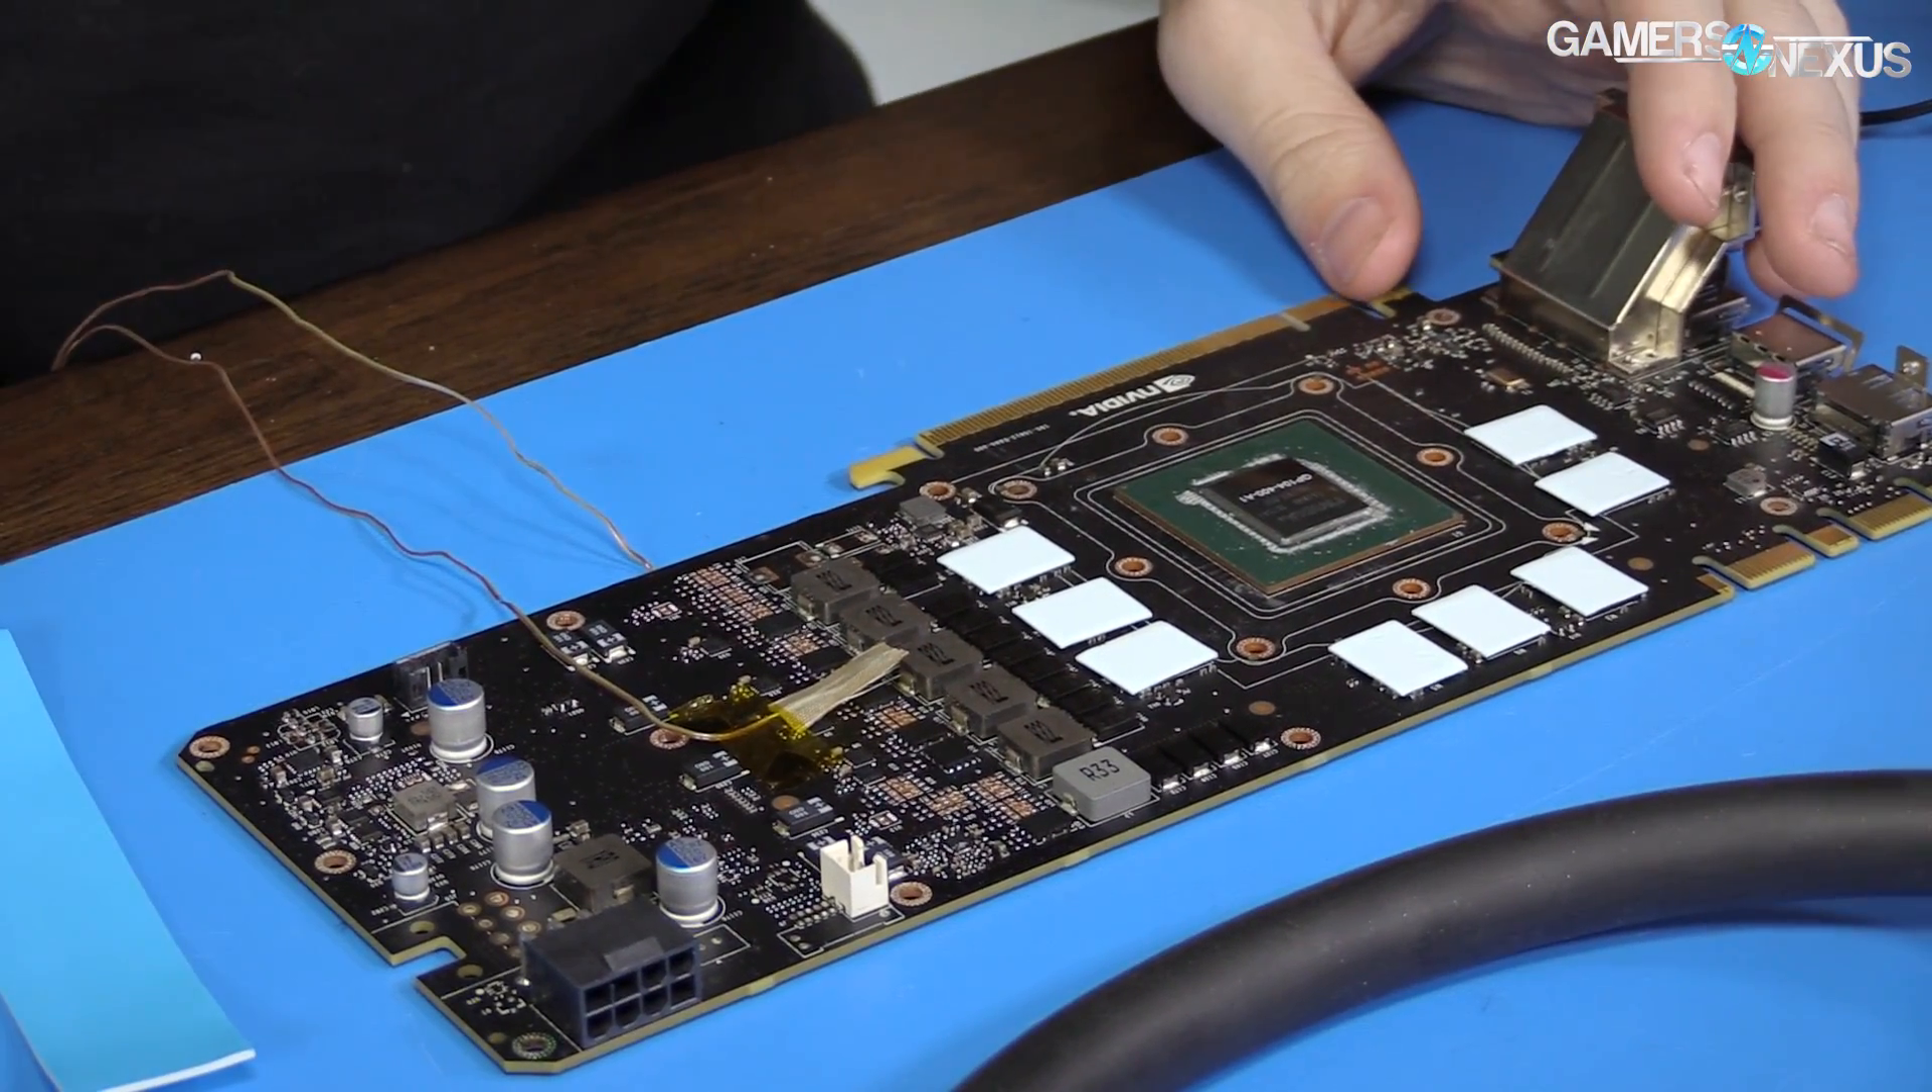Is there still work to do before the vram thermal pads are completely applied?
No.